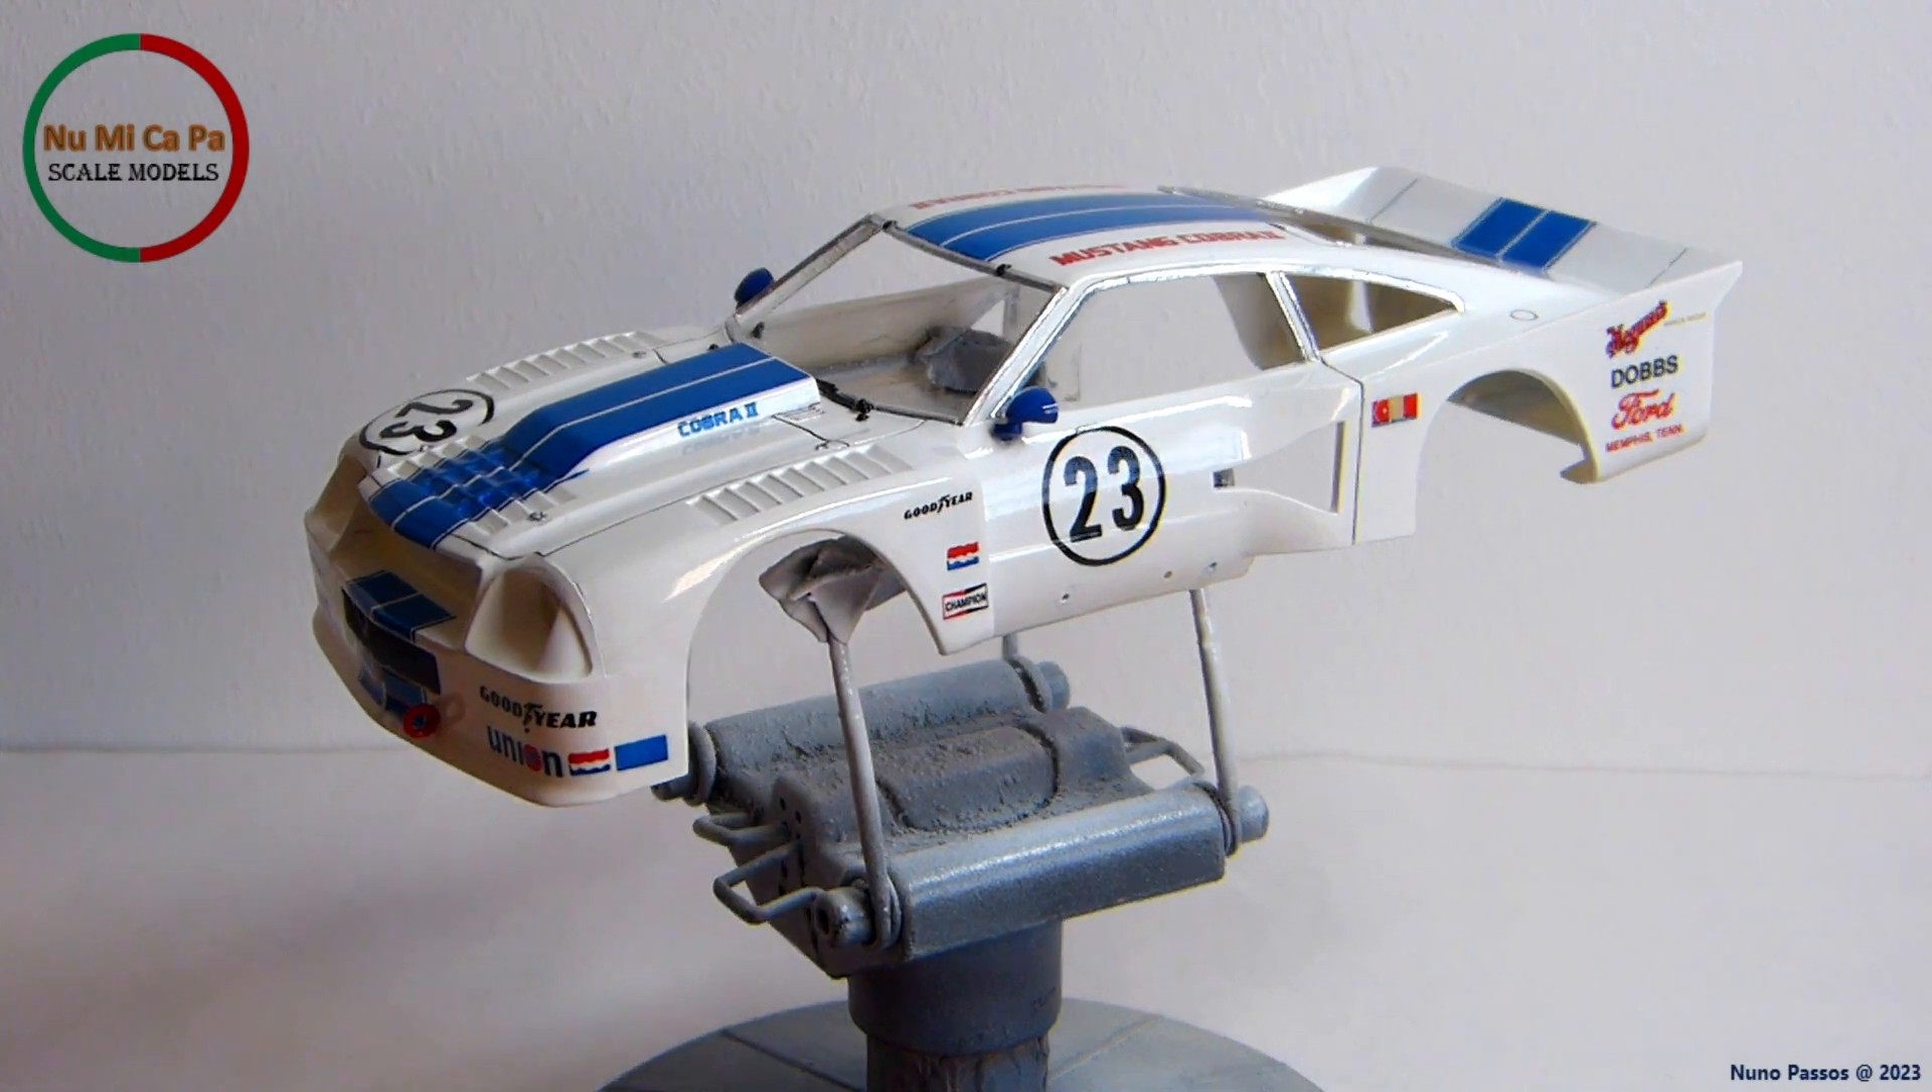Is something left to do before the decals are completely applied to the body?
No.